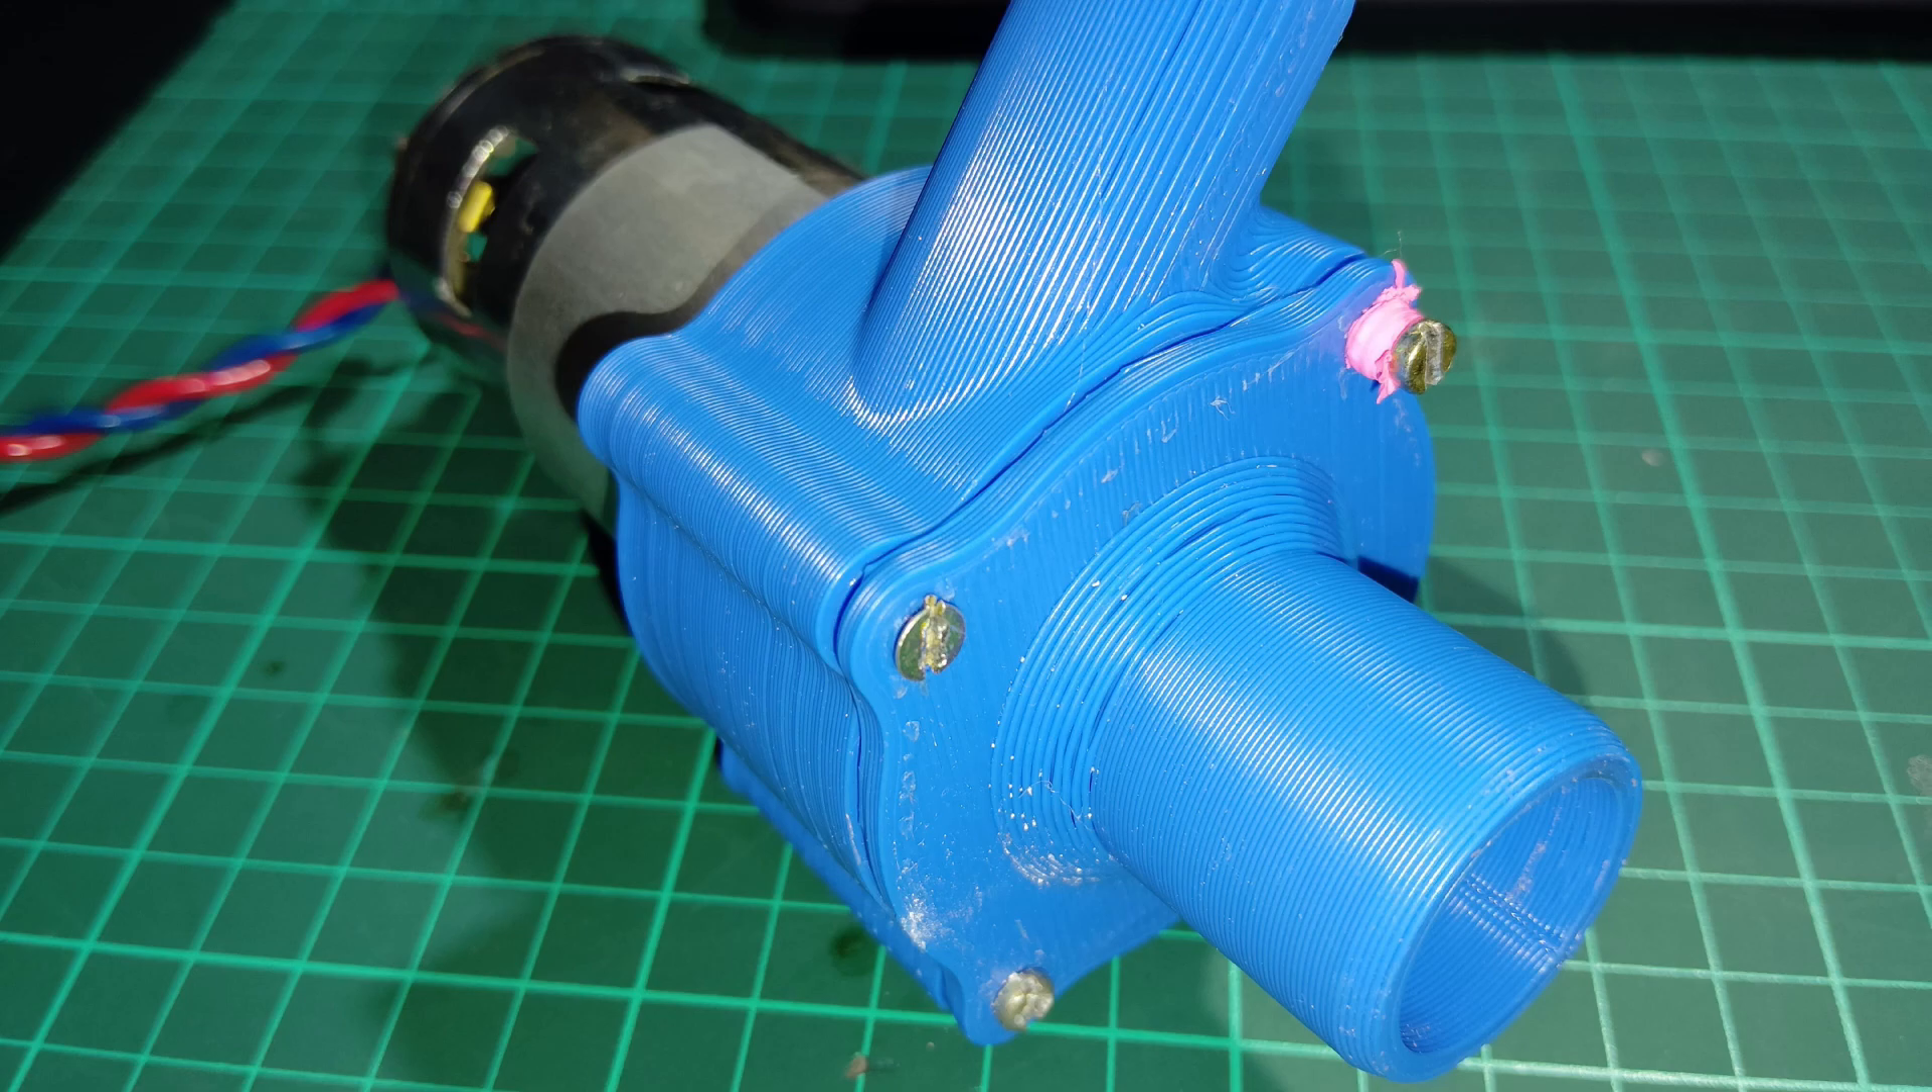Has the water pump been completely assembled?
Yes.